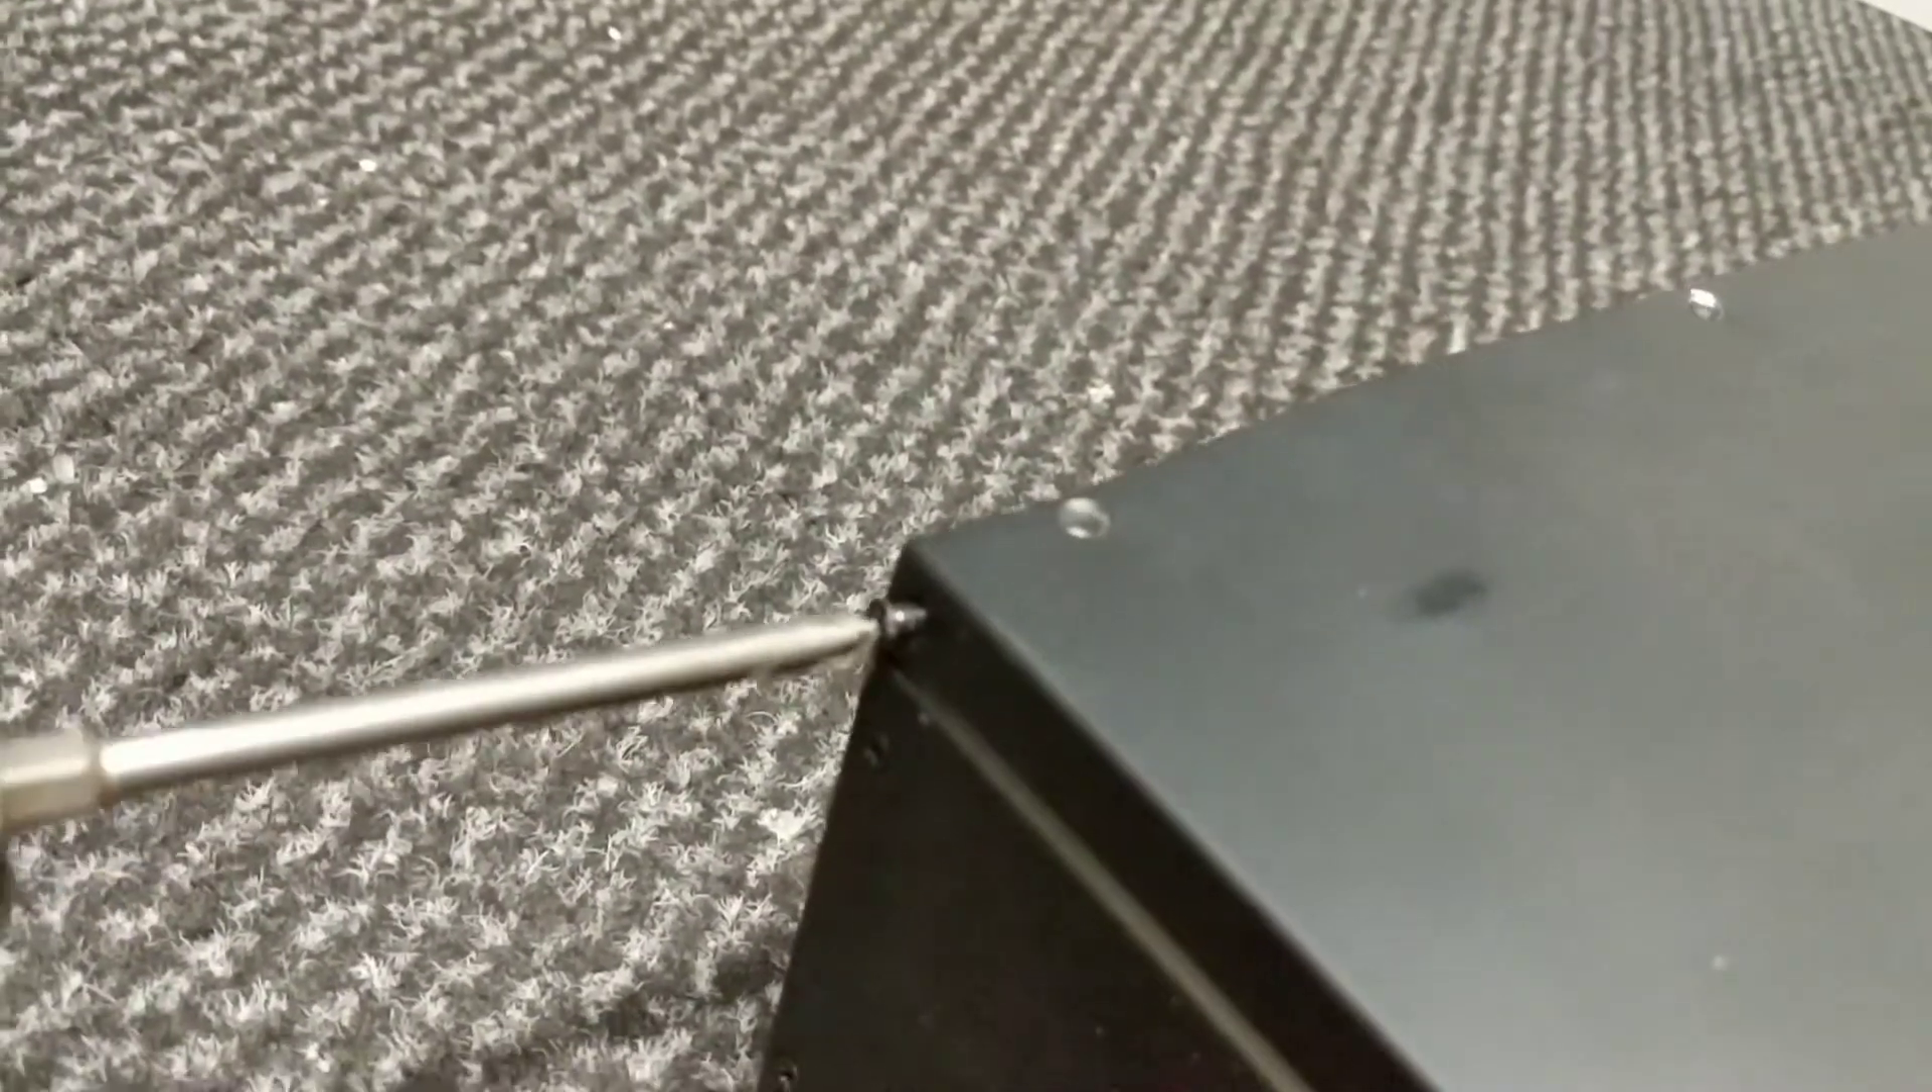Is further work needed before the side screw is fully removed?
Yes.